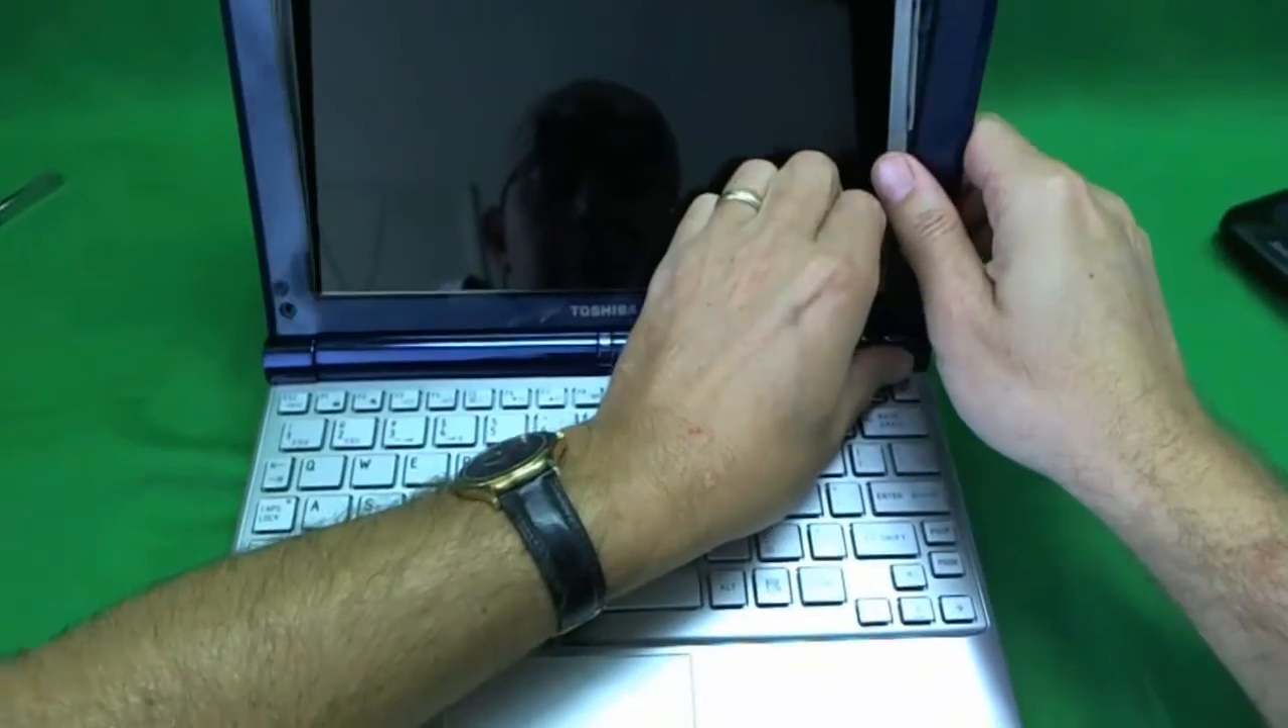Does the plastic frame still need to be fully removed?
Yes.